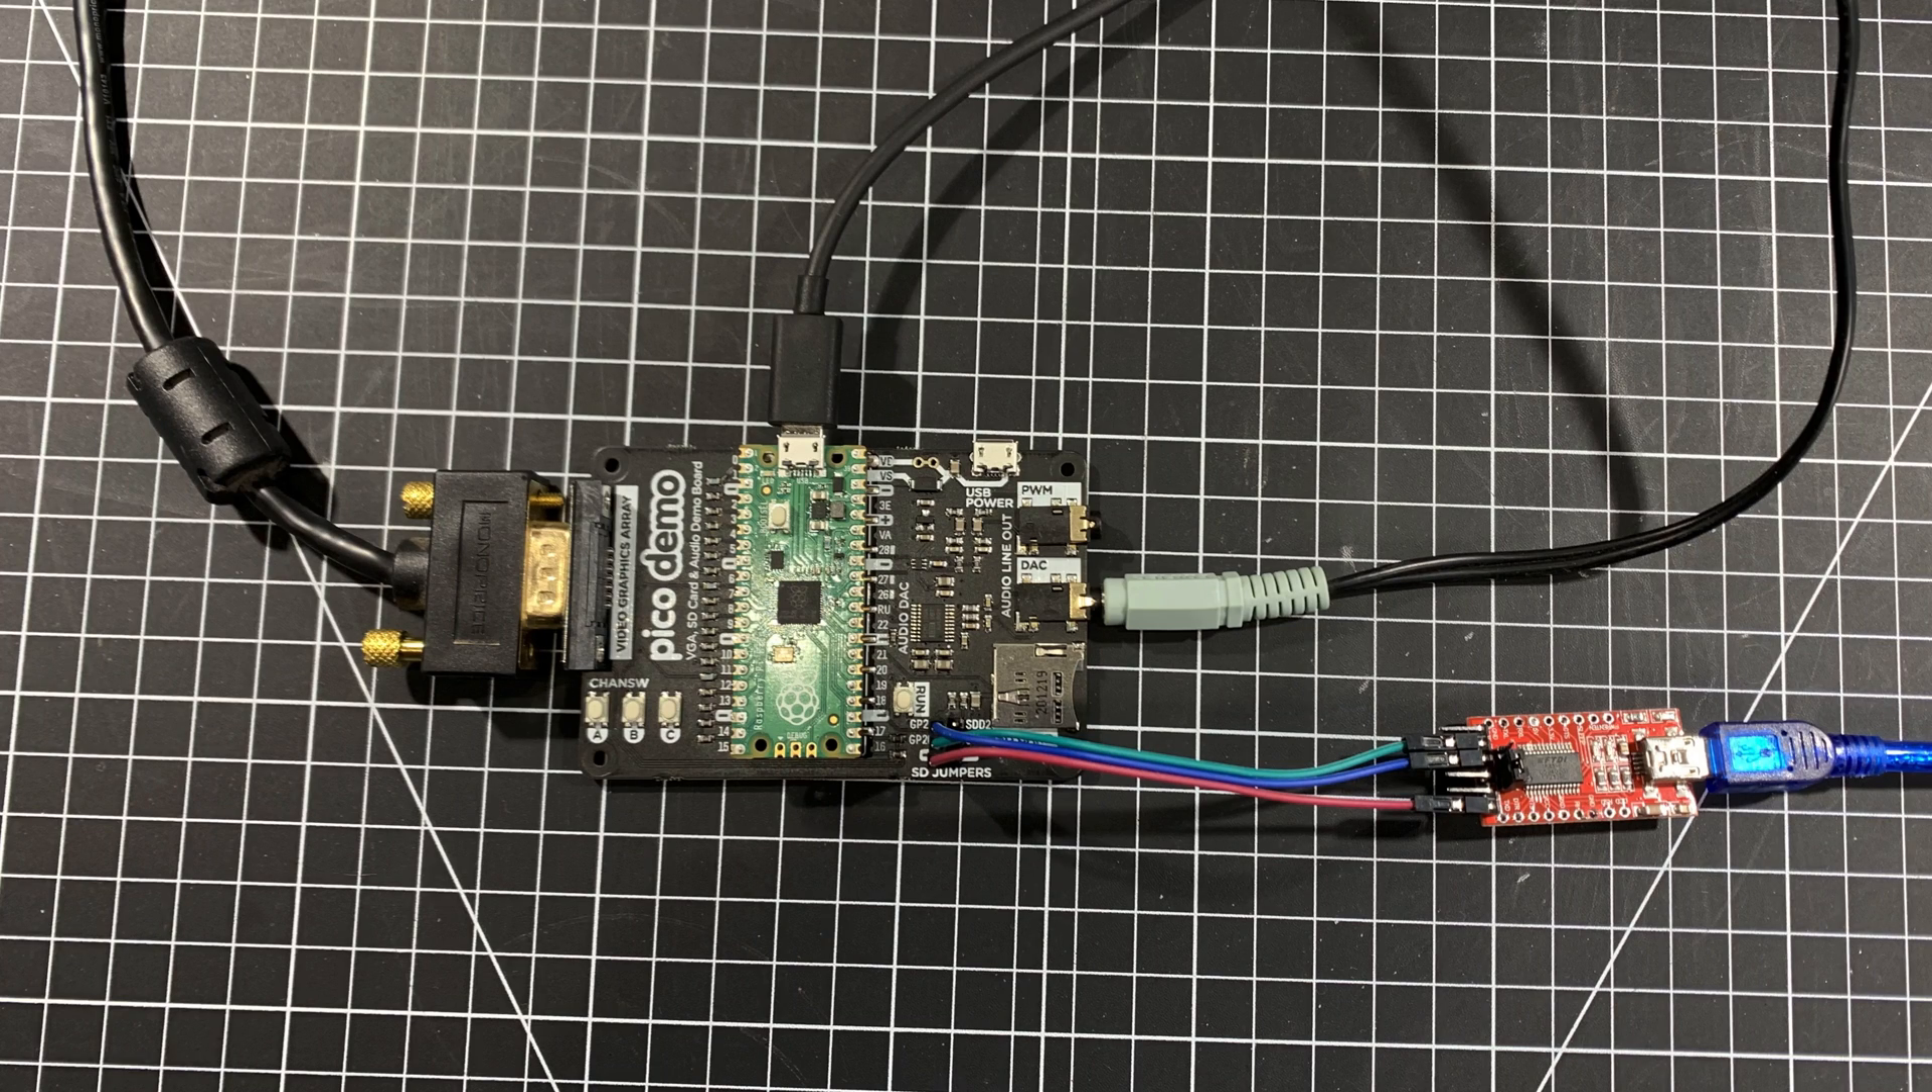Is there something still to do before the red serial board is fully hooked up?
No.